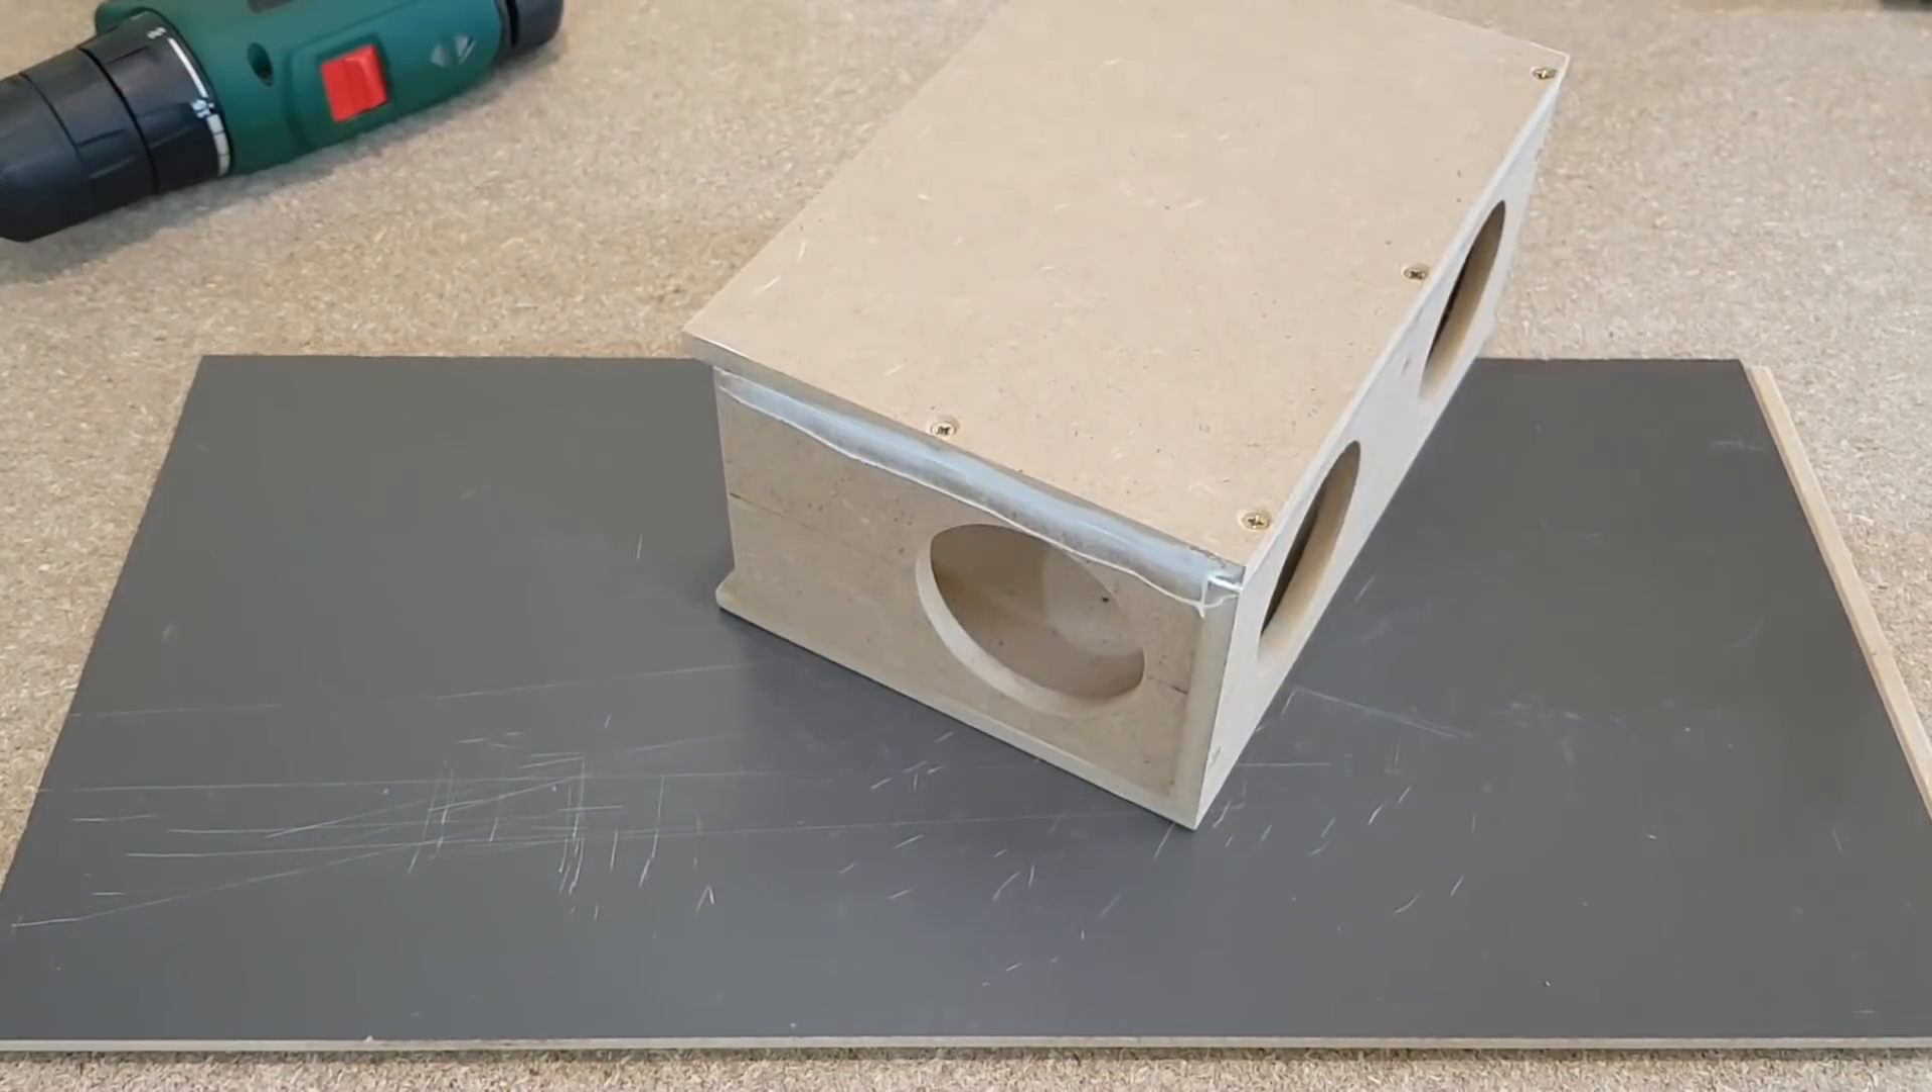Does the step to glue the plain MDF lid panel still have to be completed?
No.